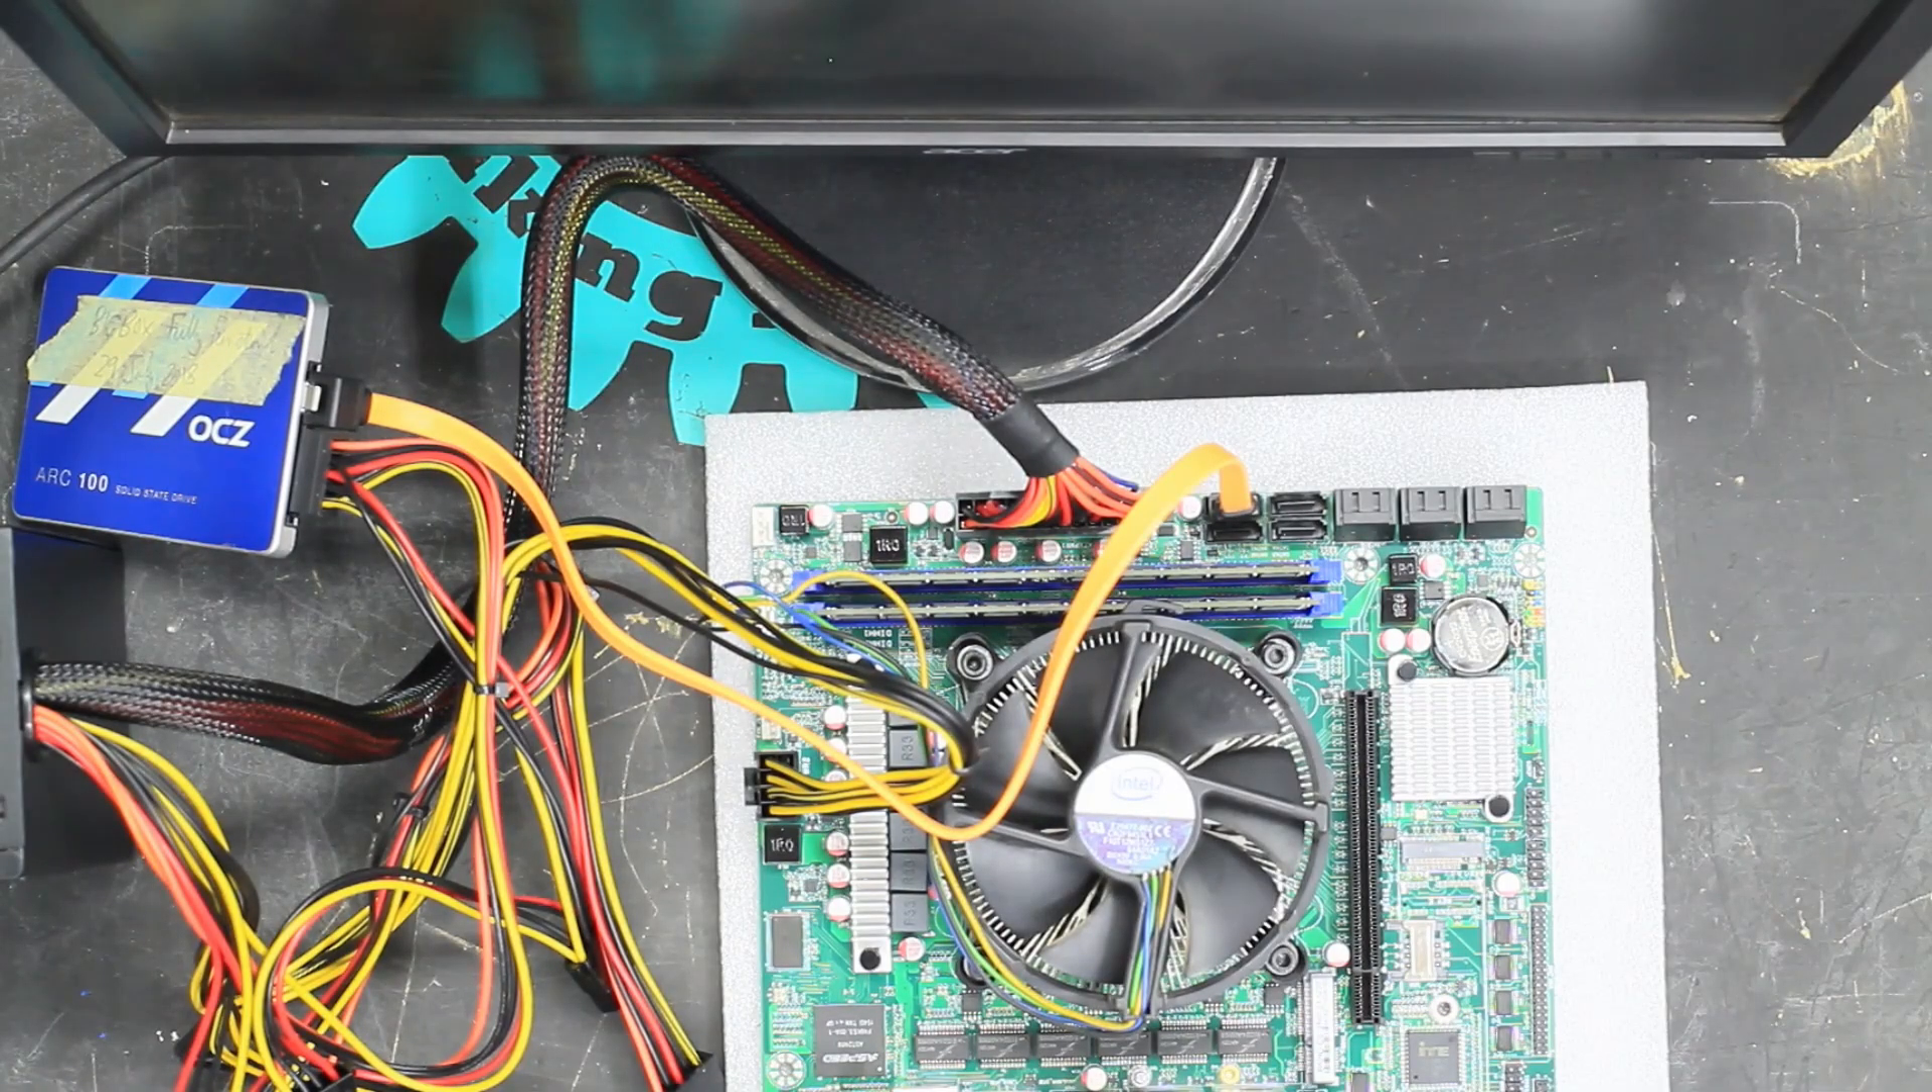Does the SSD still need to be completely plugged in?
No.